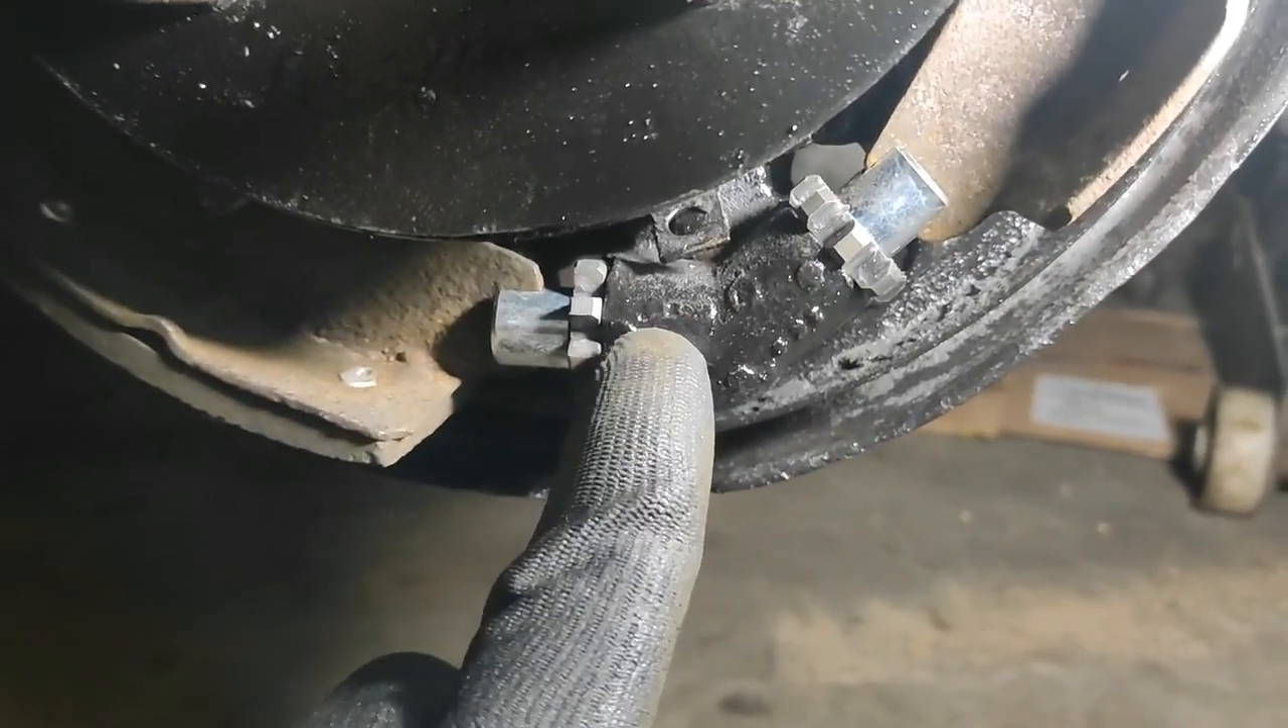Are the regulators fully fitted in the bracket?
Yes.